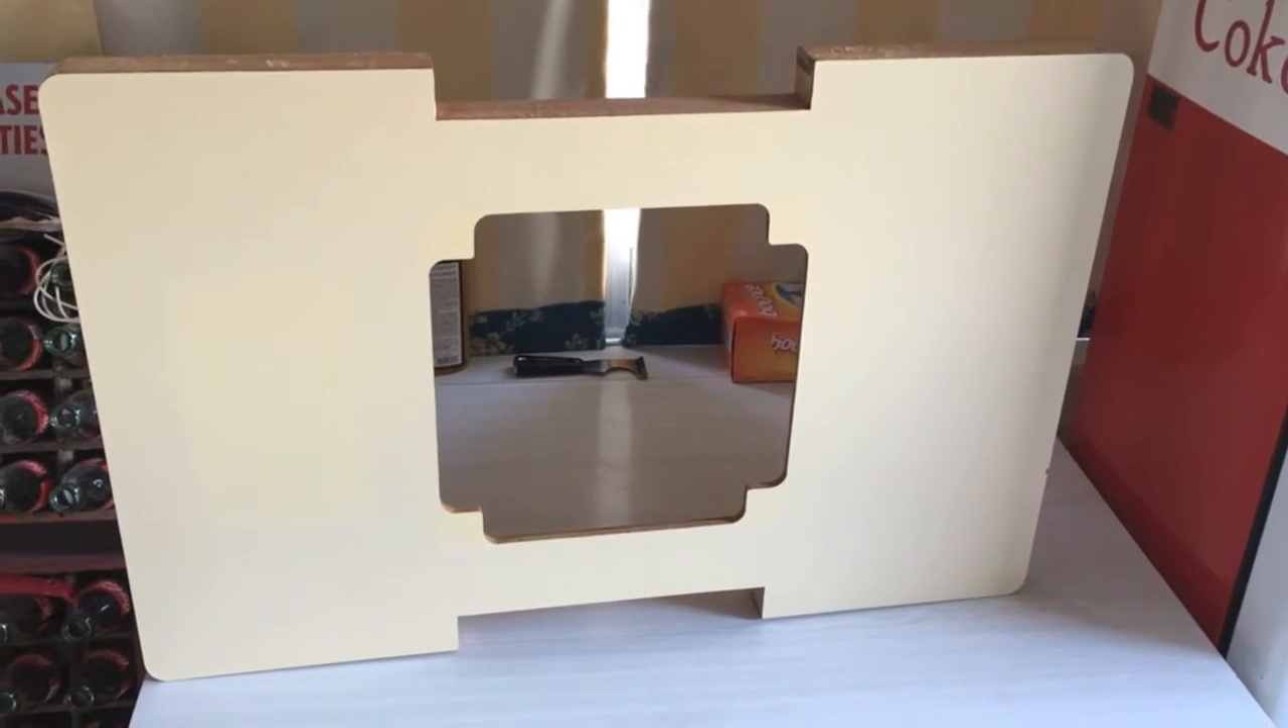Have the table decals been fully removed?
Yes.